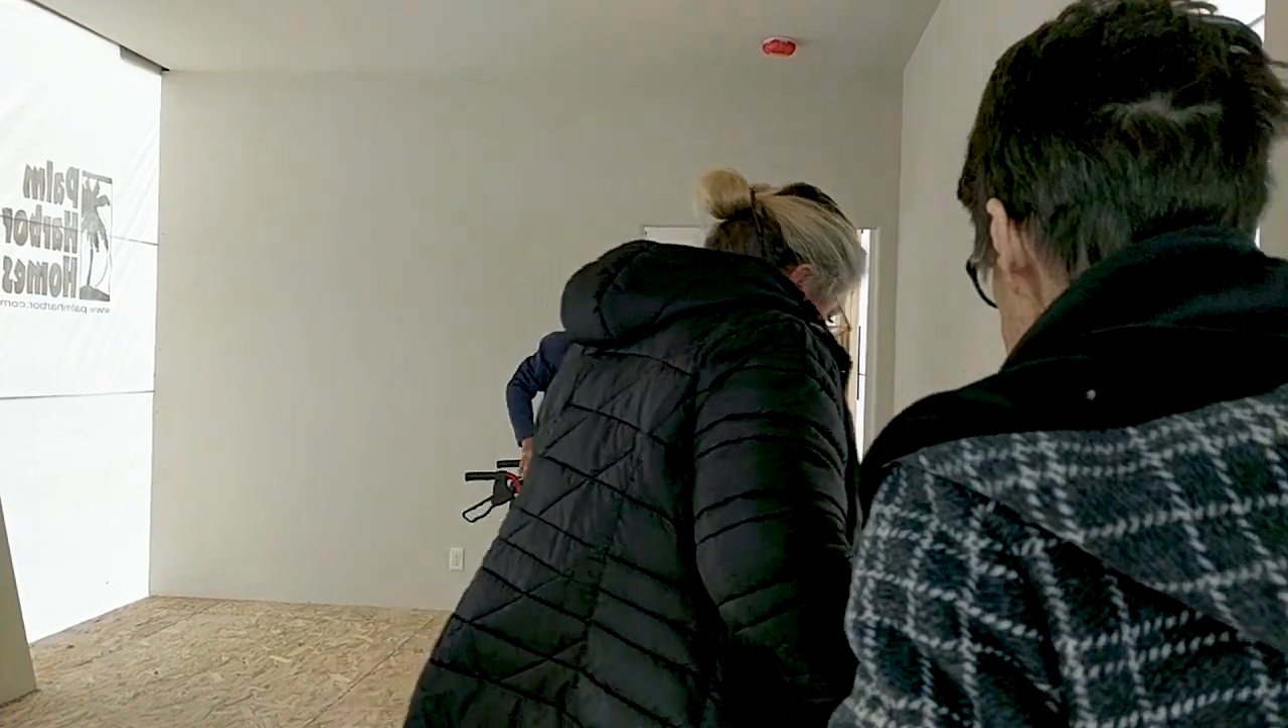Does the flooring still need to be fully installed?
Yes.